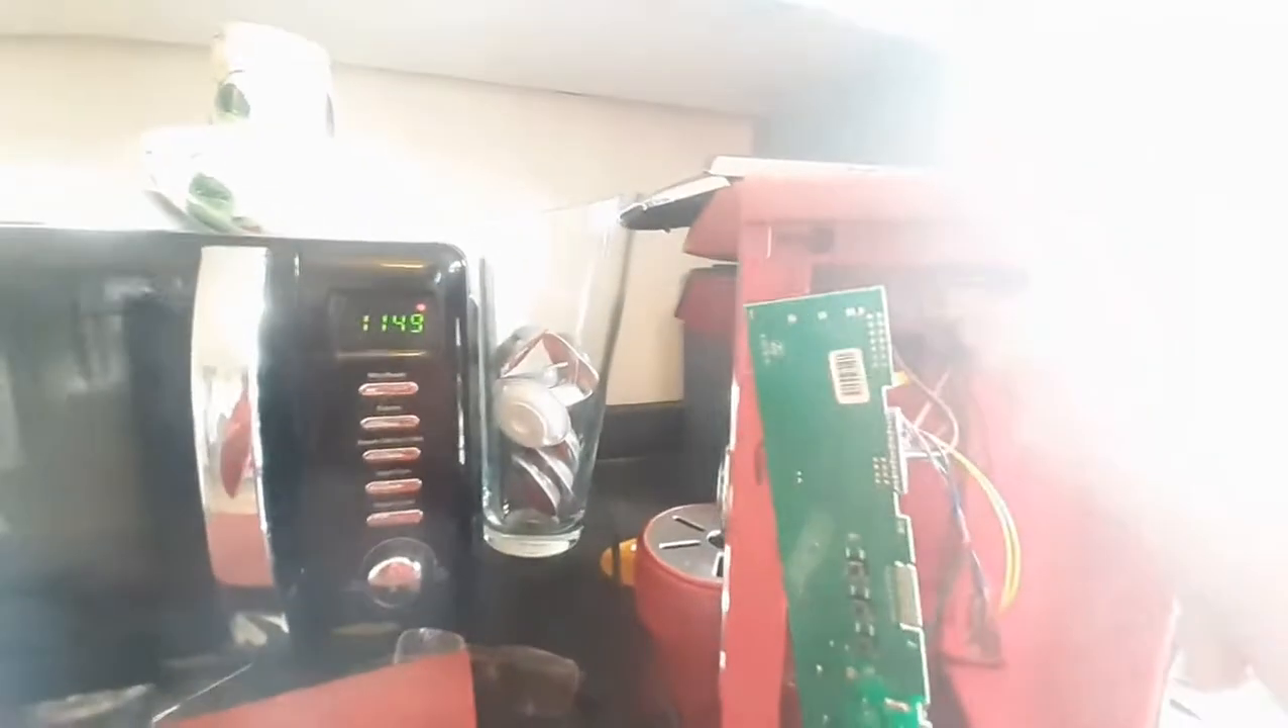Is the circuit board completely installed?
No.